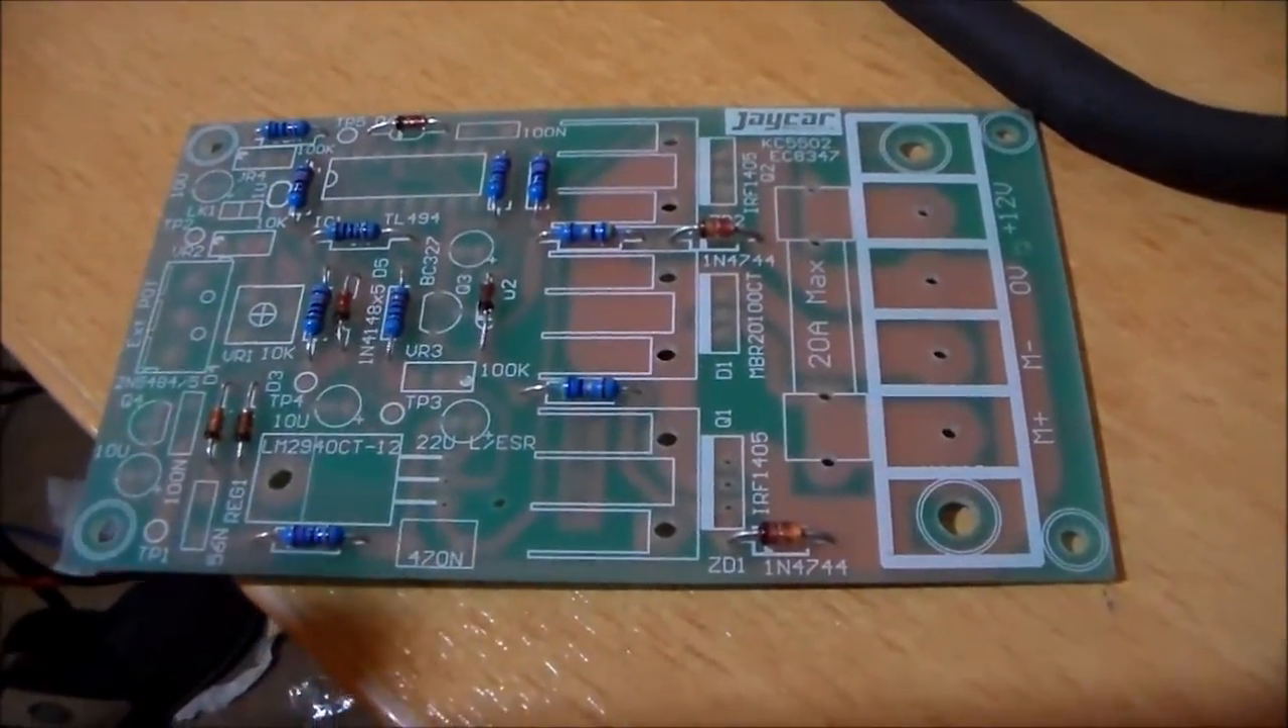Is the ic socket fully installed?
No.